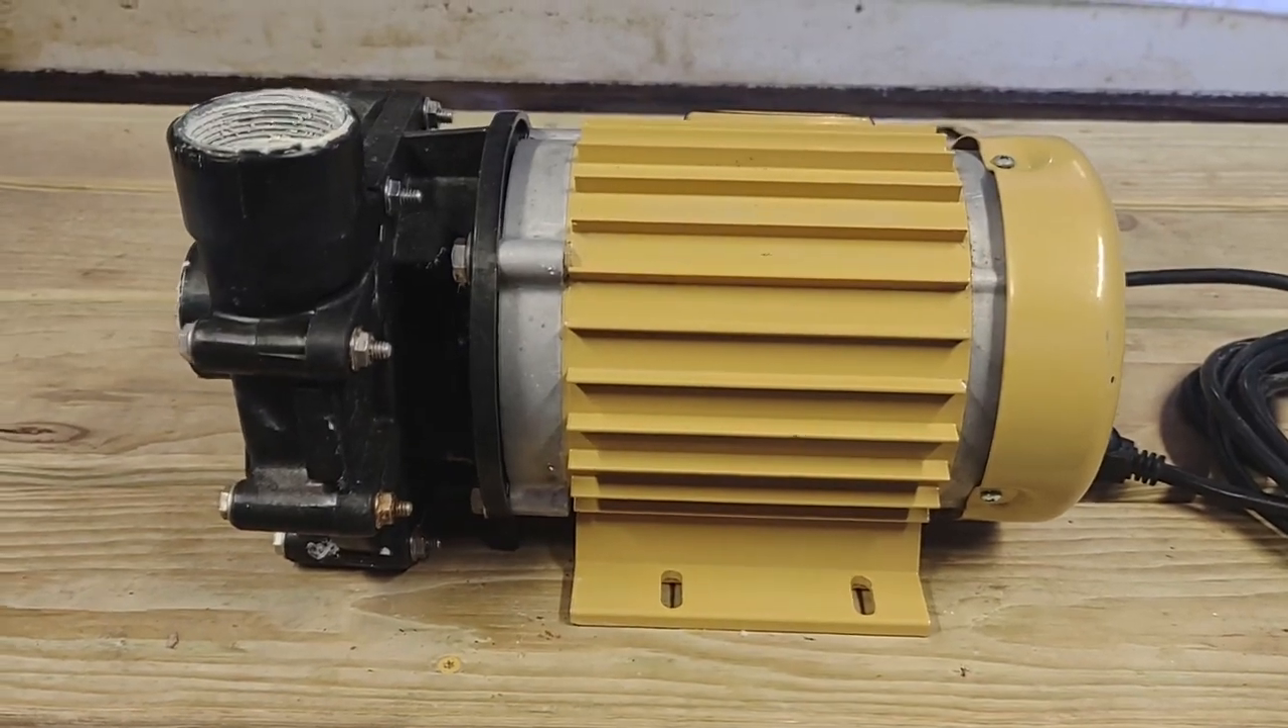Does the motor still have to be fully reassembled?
No.